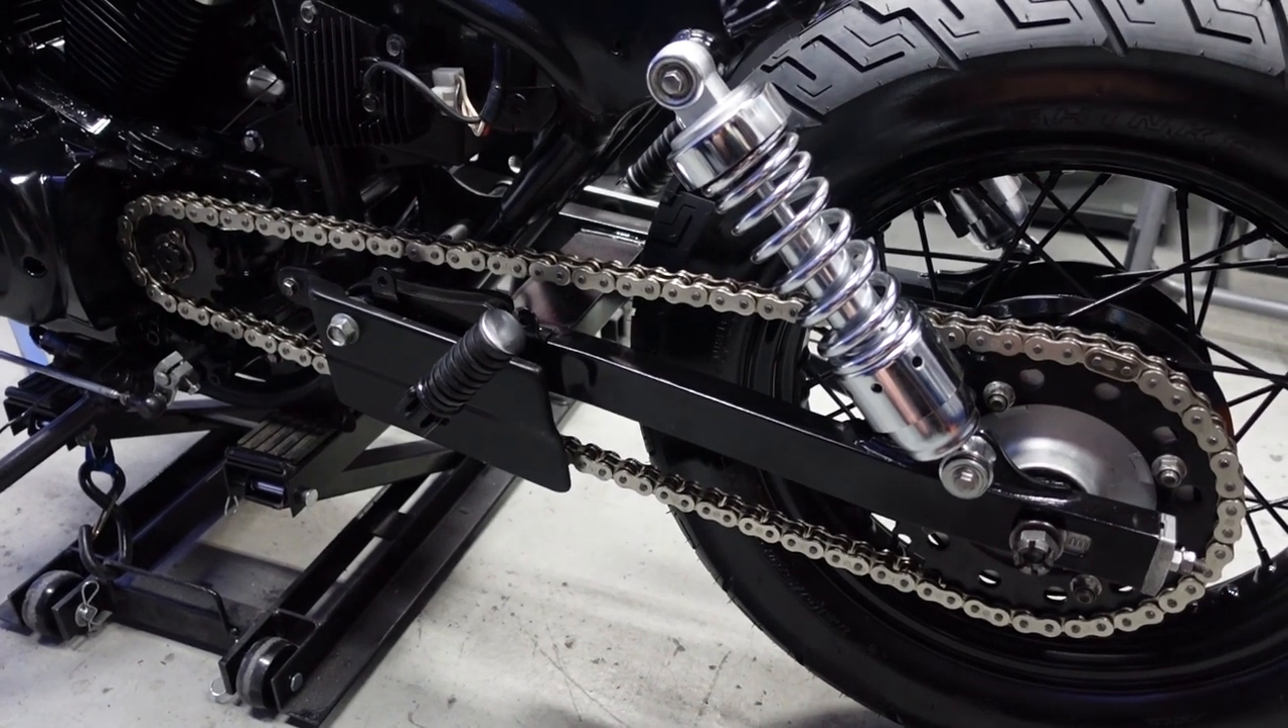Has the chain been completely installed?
Yes.